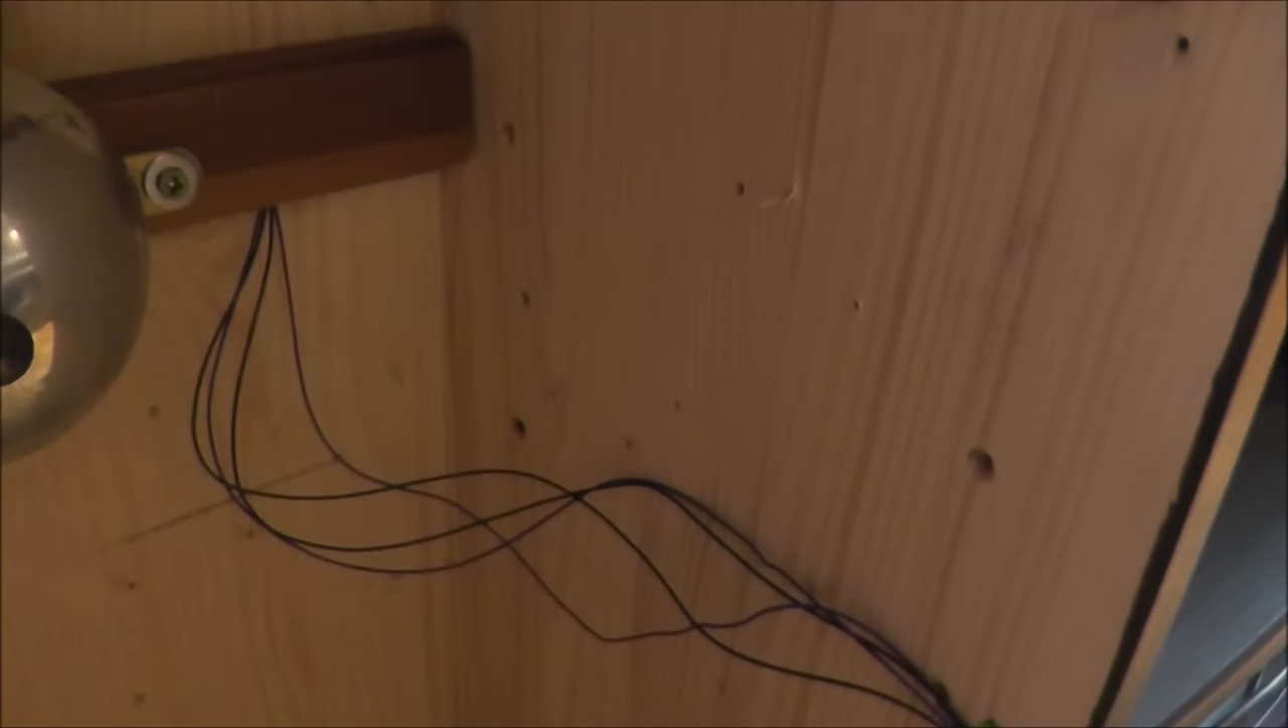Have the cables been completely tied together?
No.